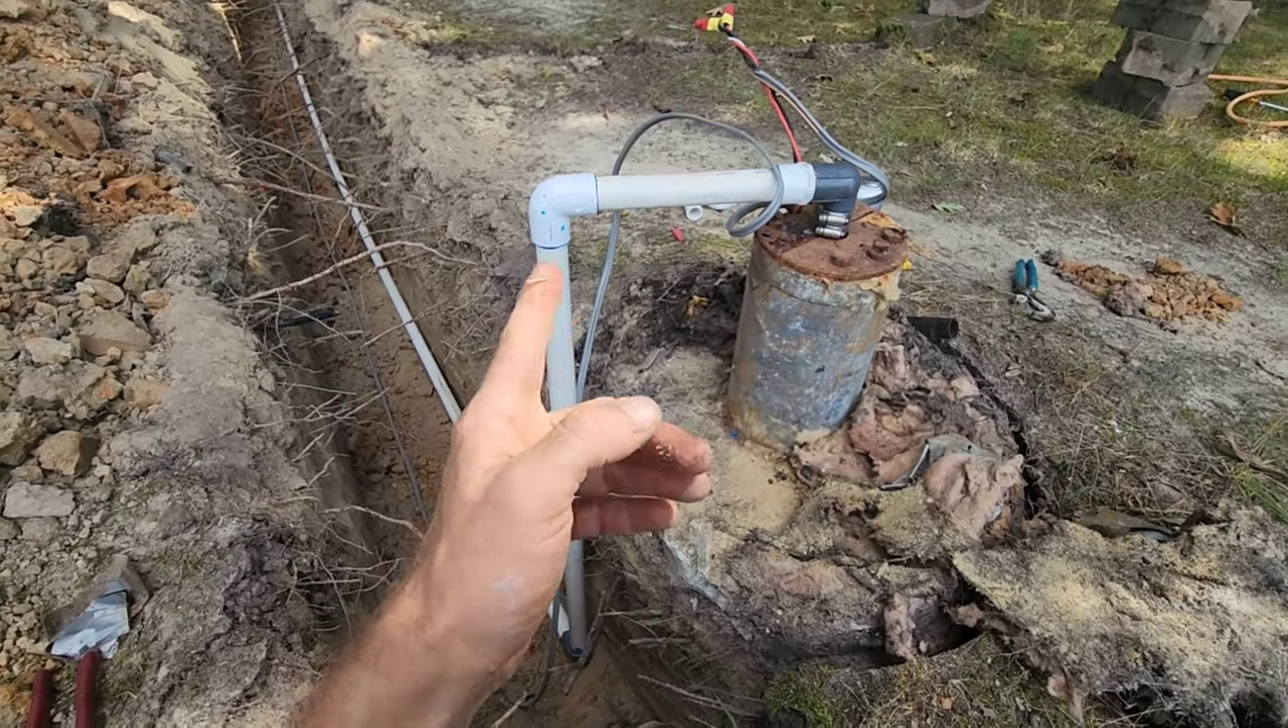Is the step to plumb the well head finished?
Yes.